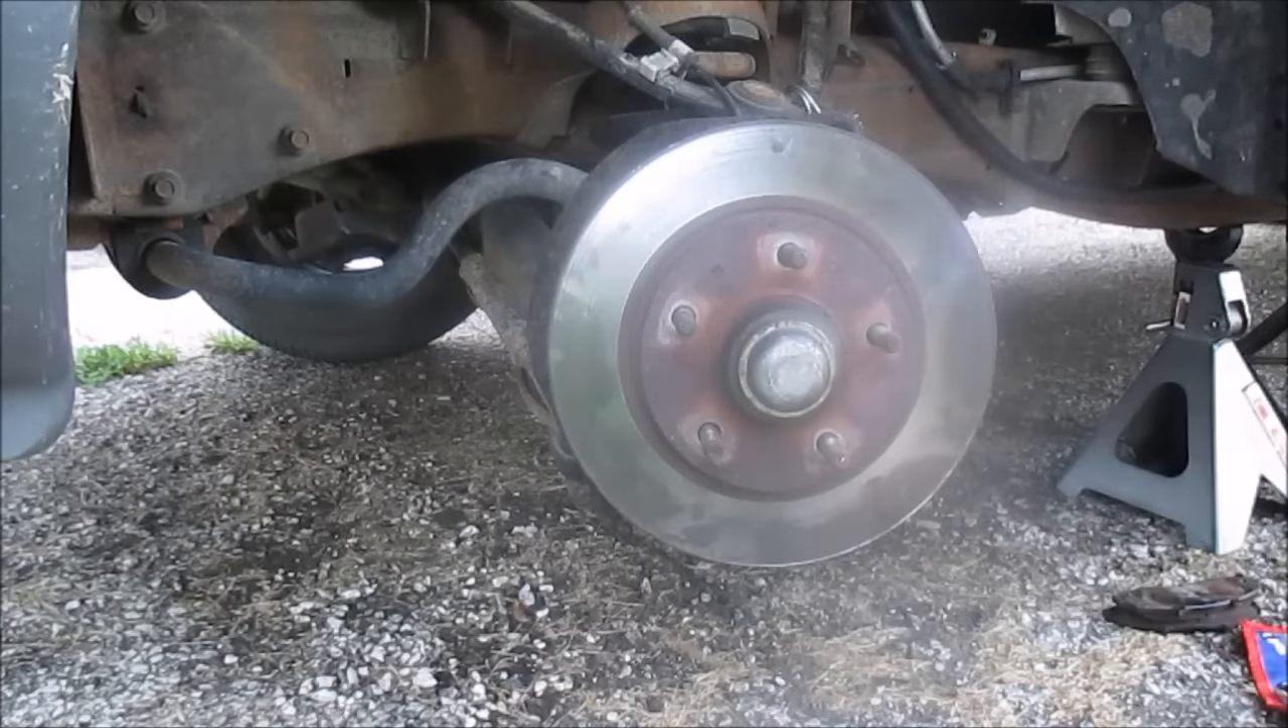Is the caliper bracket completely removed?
Yes.